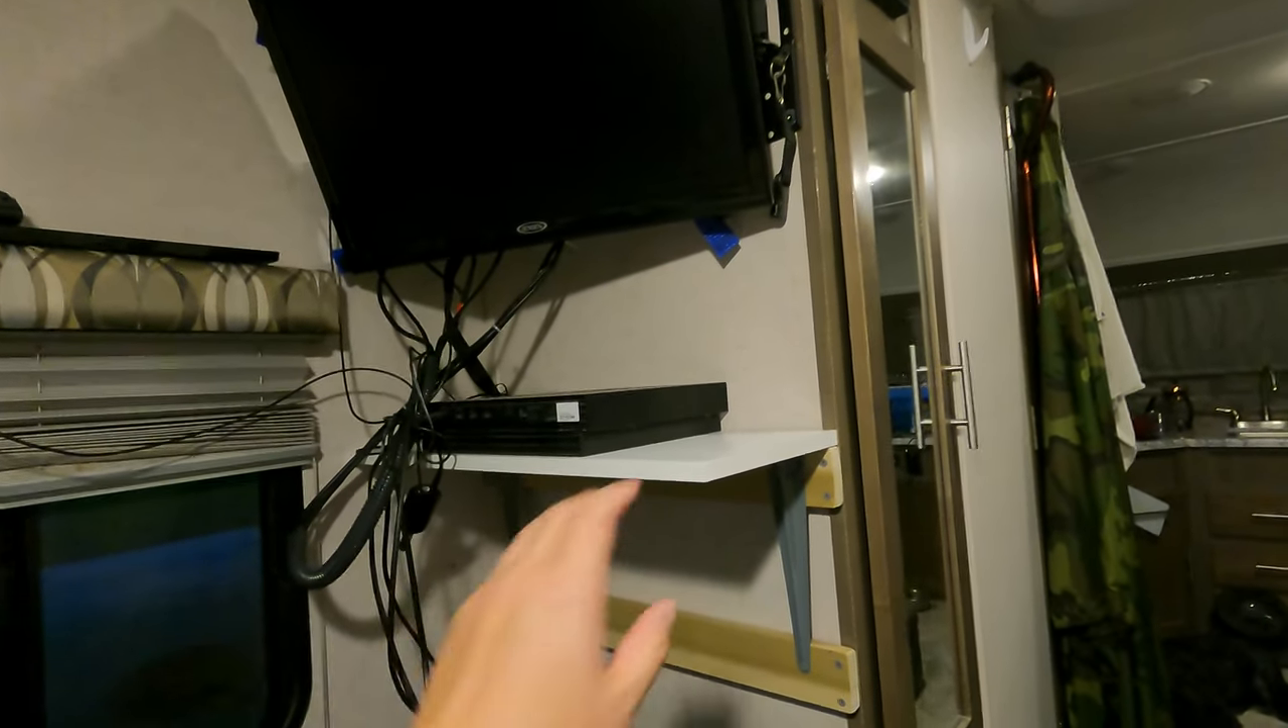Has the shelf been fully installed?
Yes.